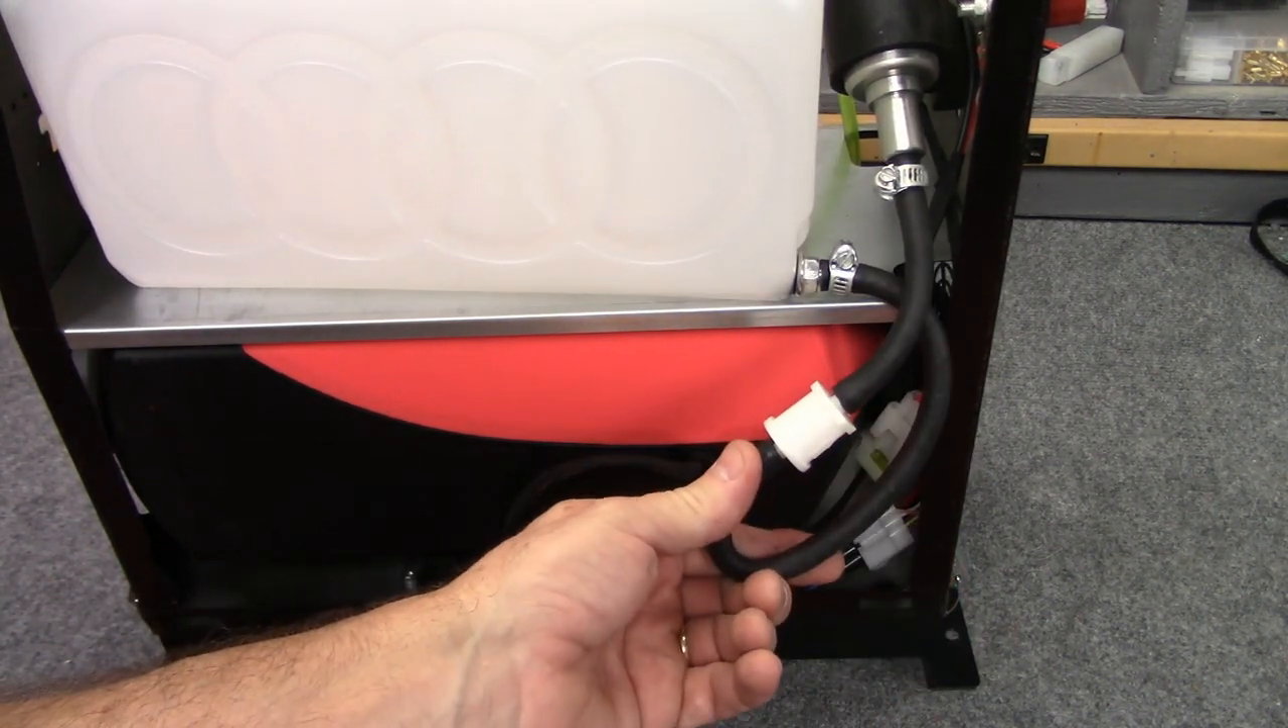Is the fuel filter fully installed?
Yes.